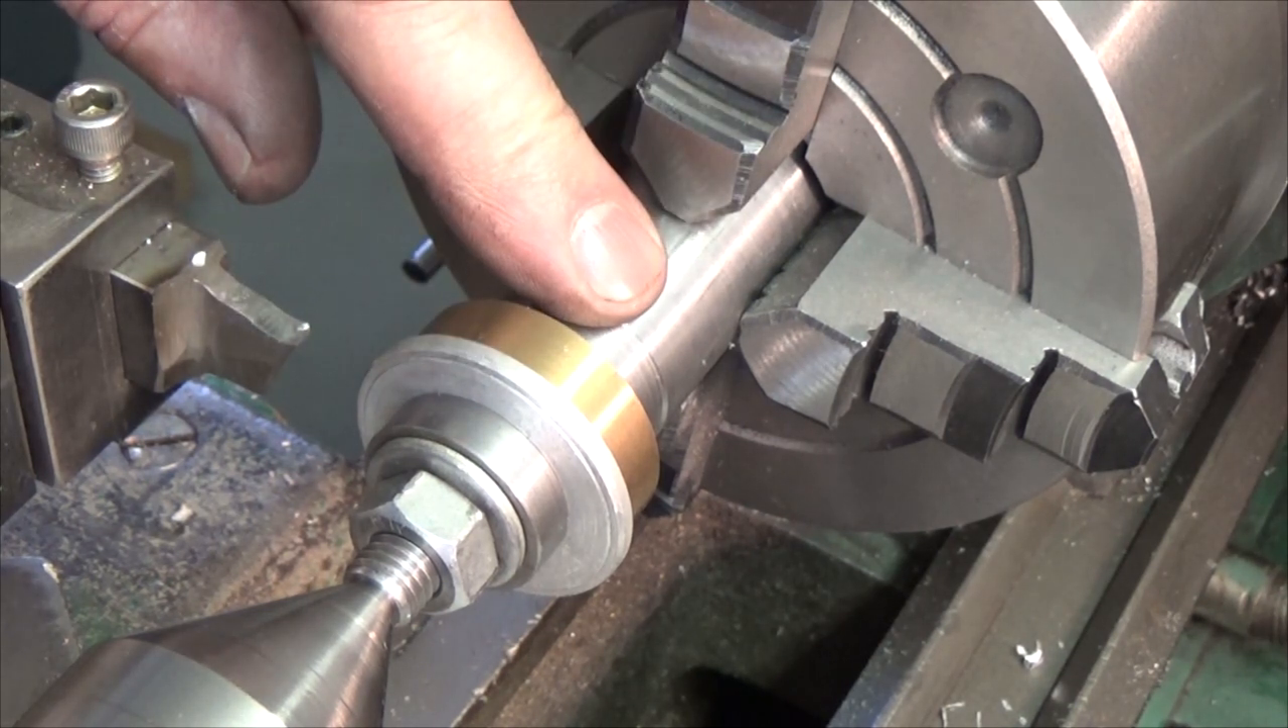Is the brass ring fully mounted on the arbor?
Yes.